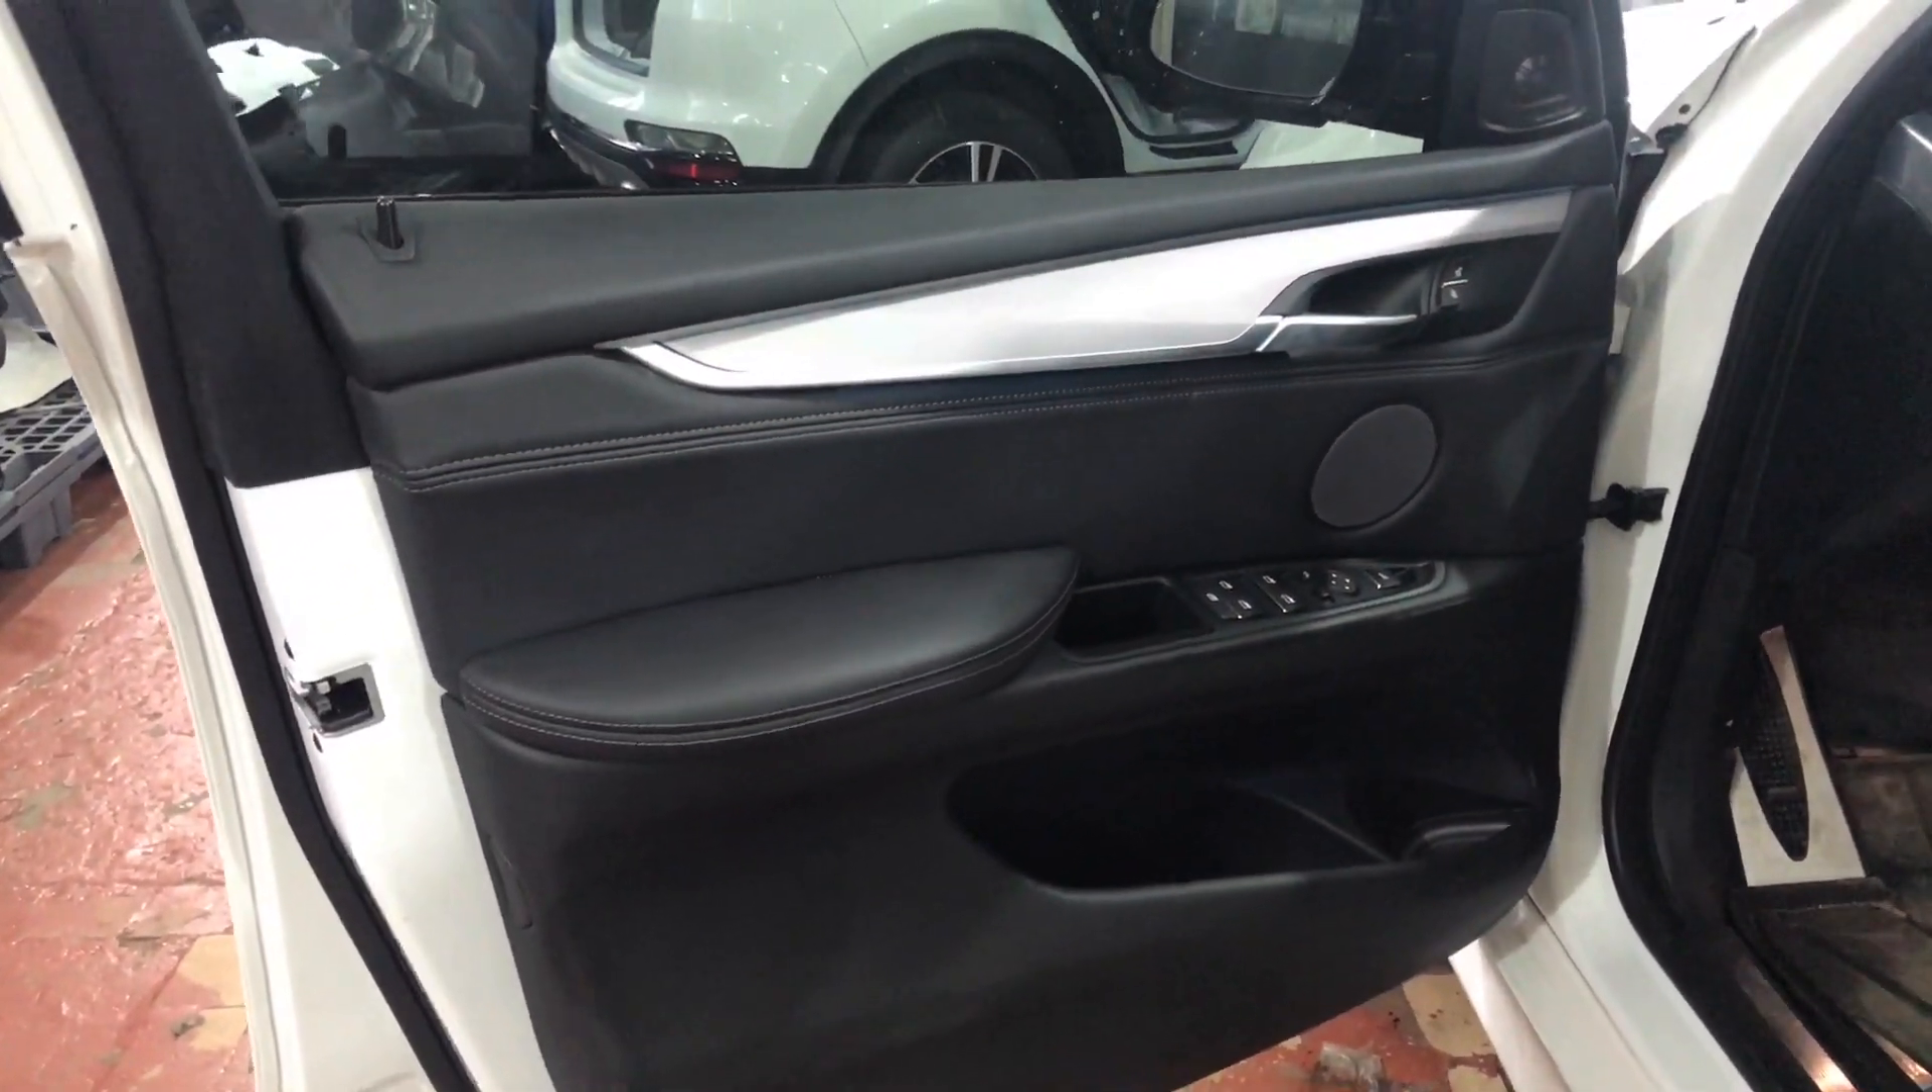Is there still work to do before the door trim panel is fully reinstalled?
No.